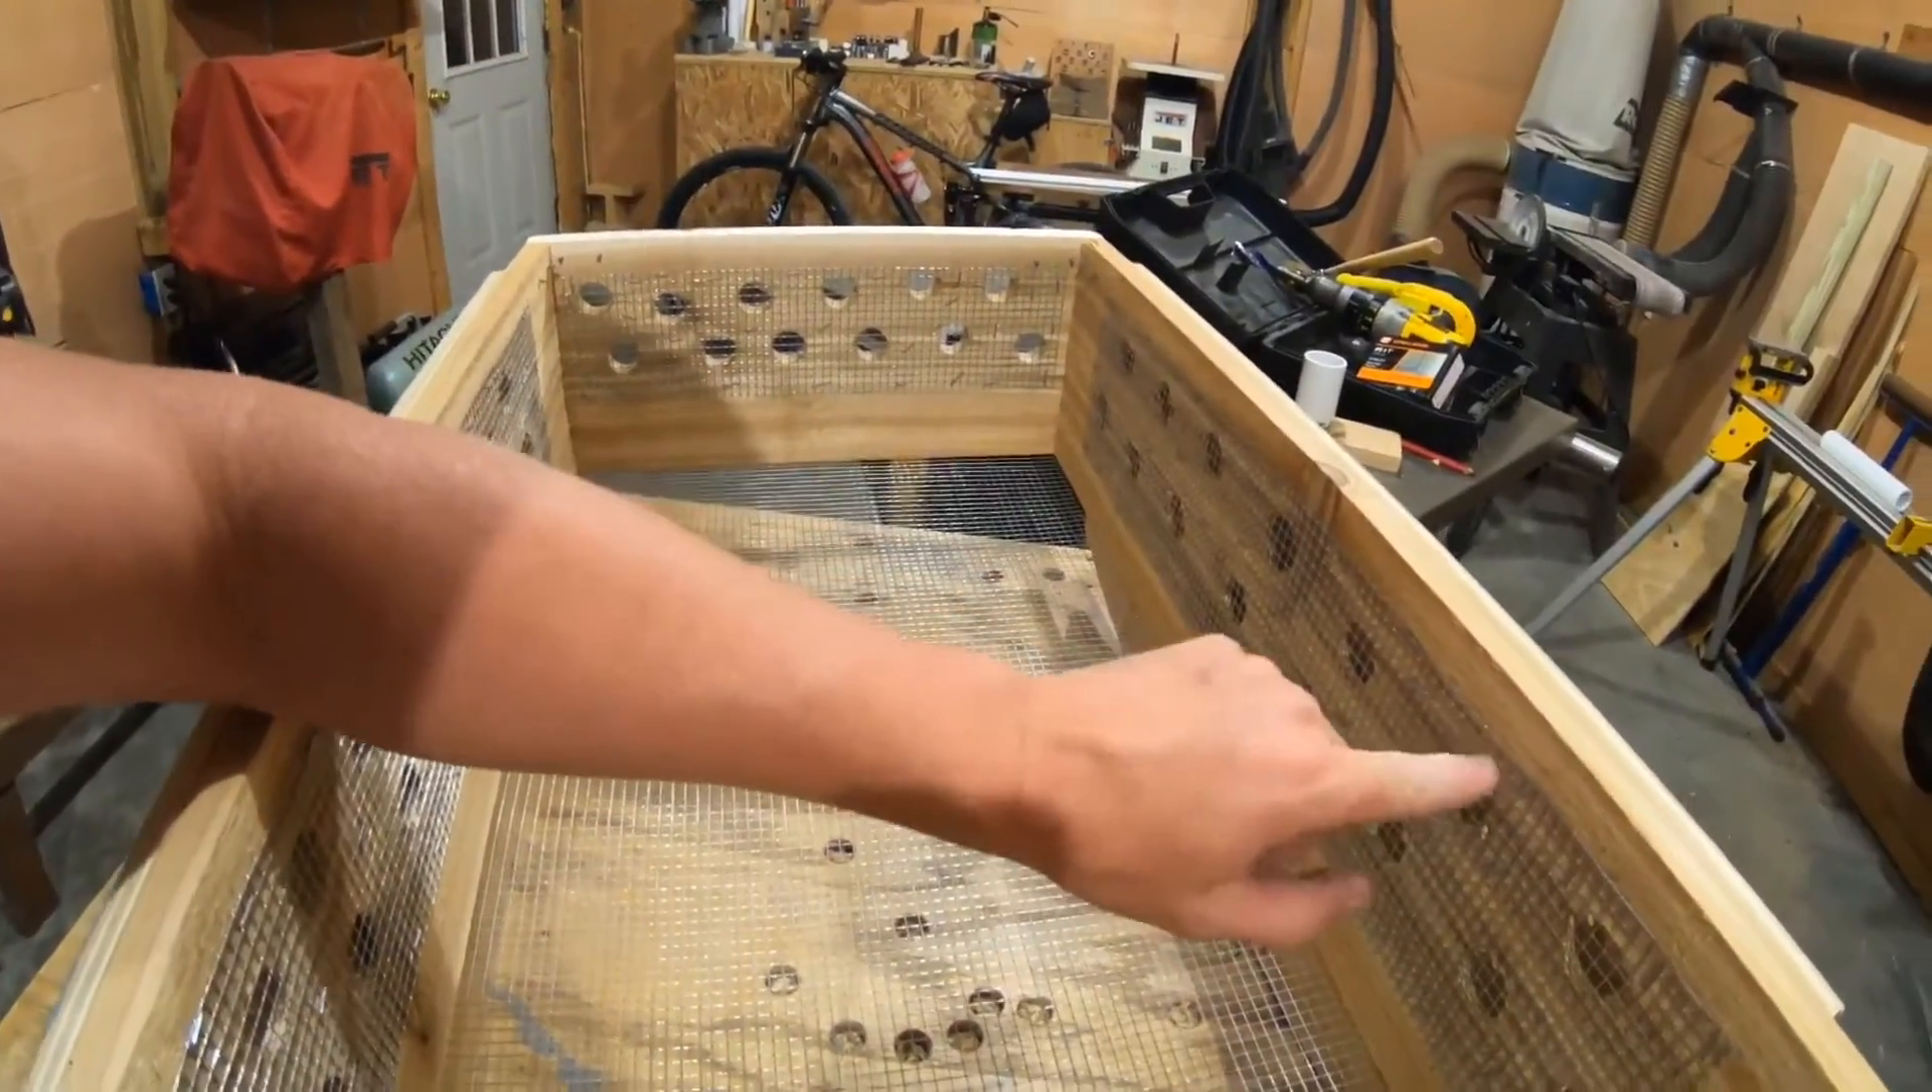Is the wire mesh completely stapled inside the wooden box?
Yes.